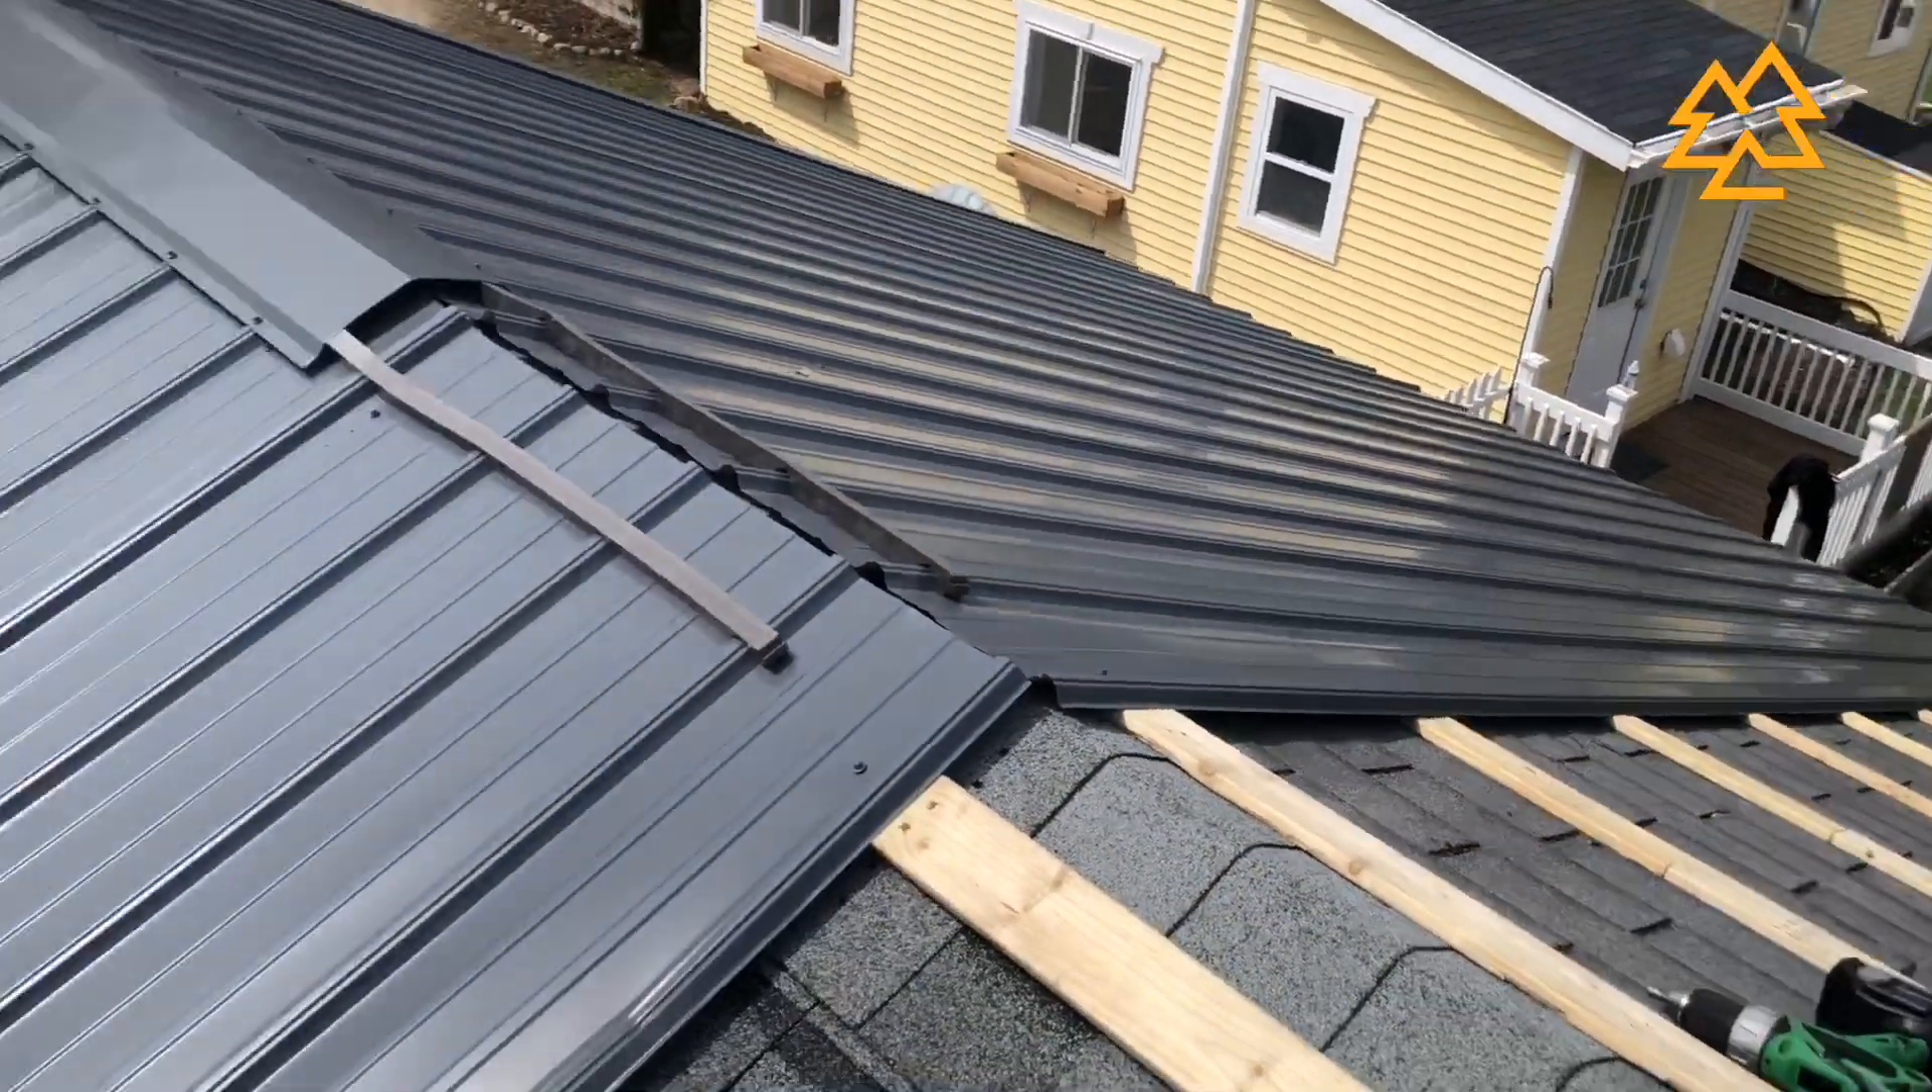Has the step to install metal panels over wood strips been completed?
No.